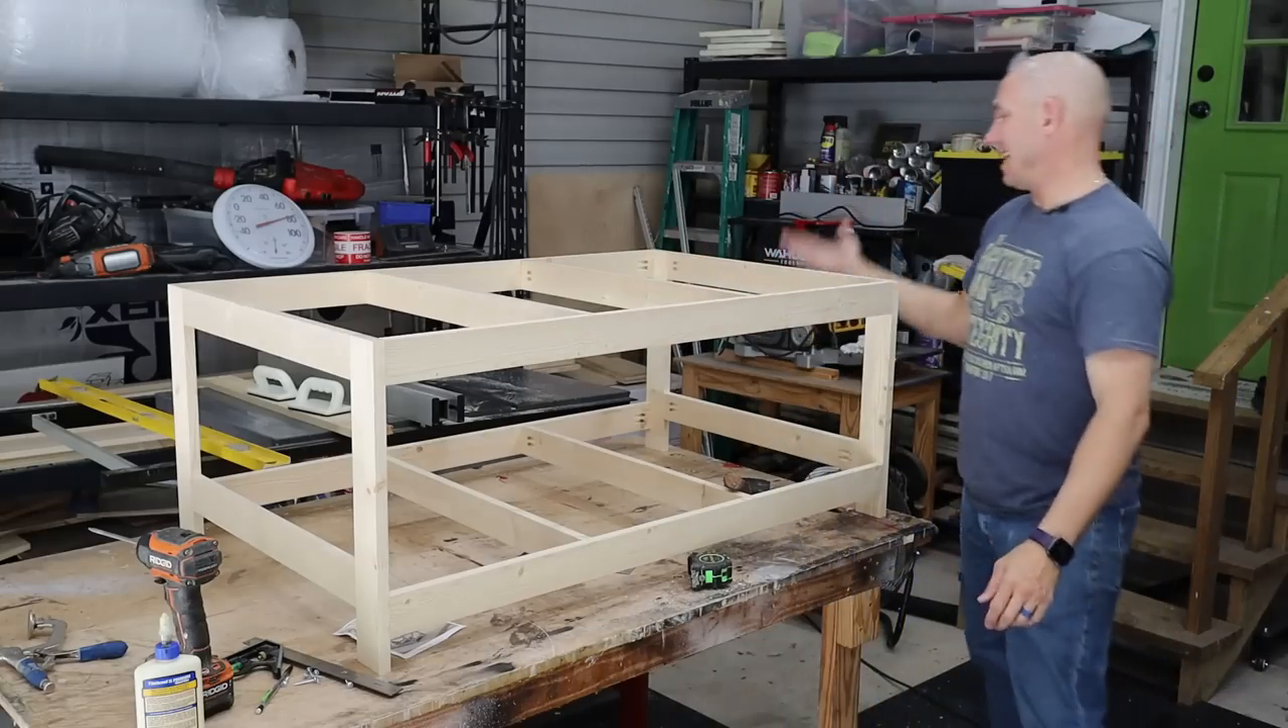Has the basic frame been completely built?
Yes.